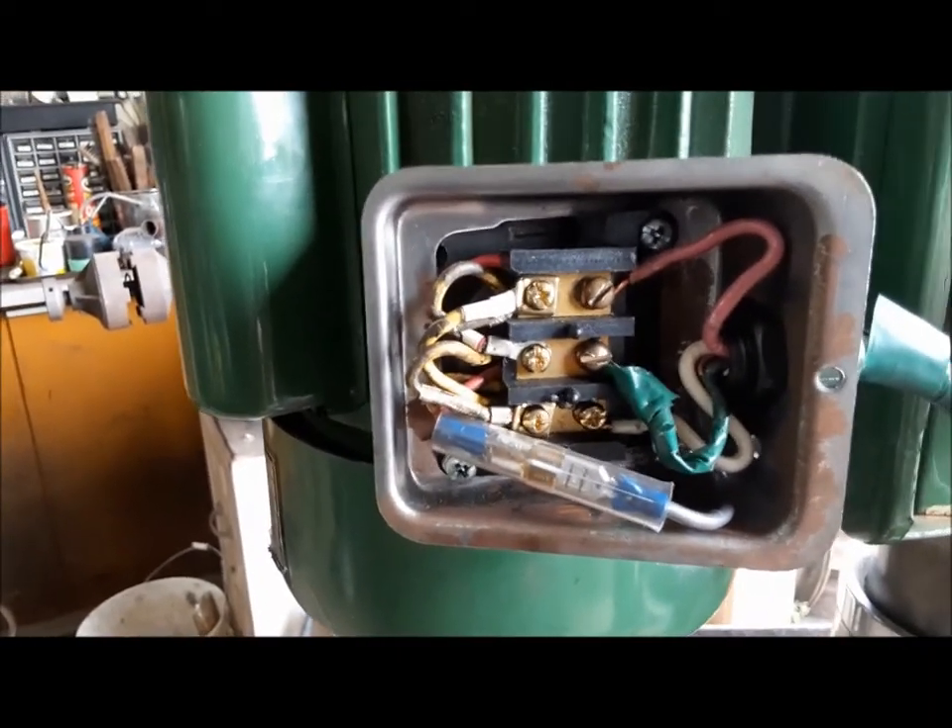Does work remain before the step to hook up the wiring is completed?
No.